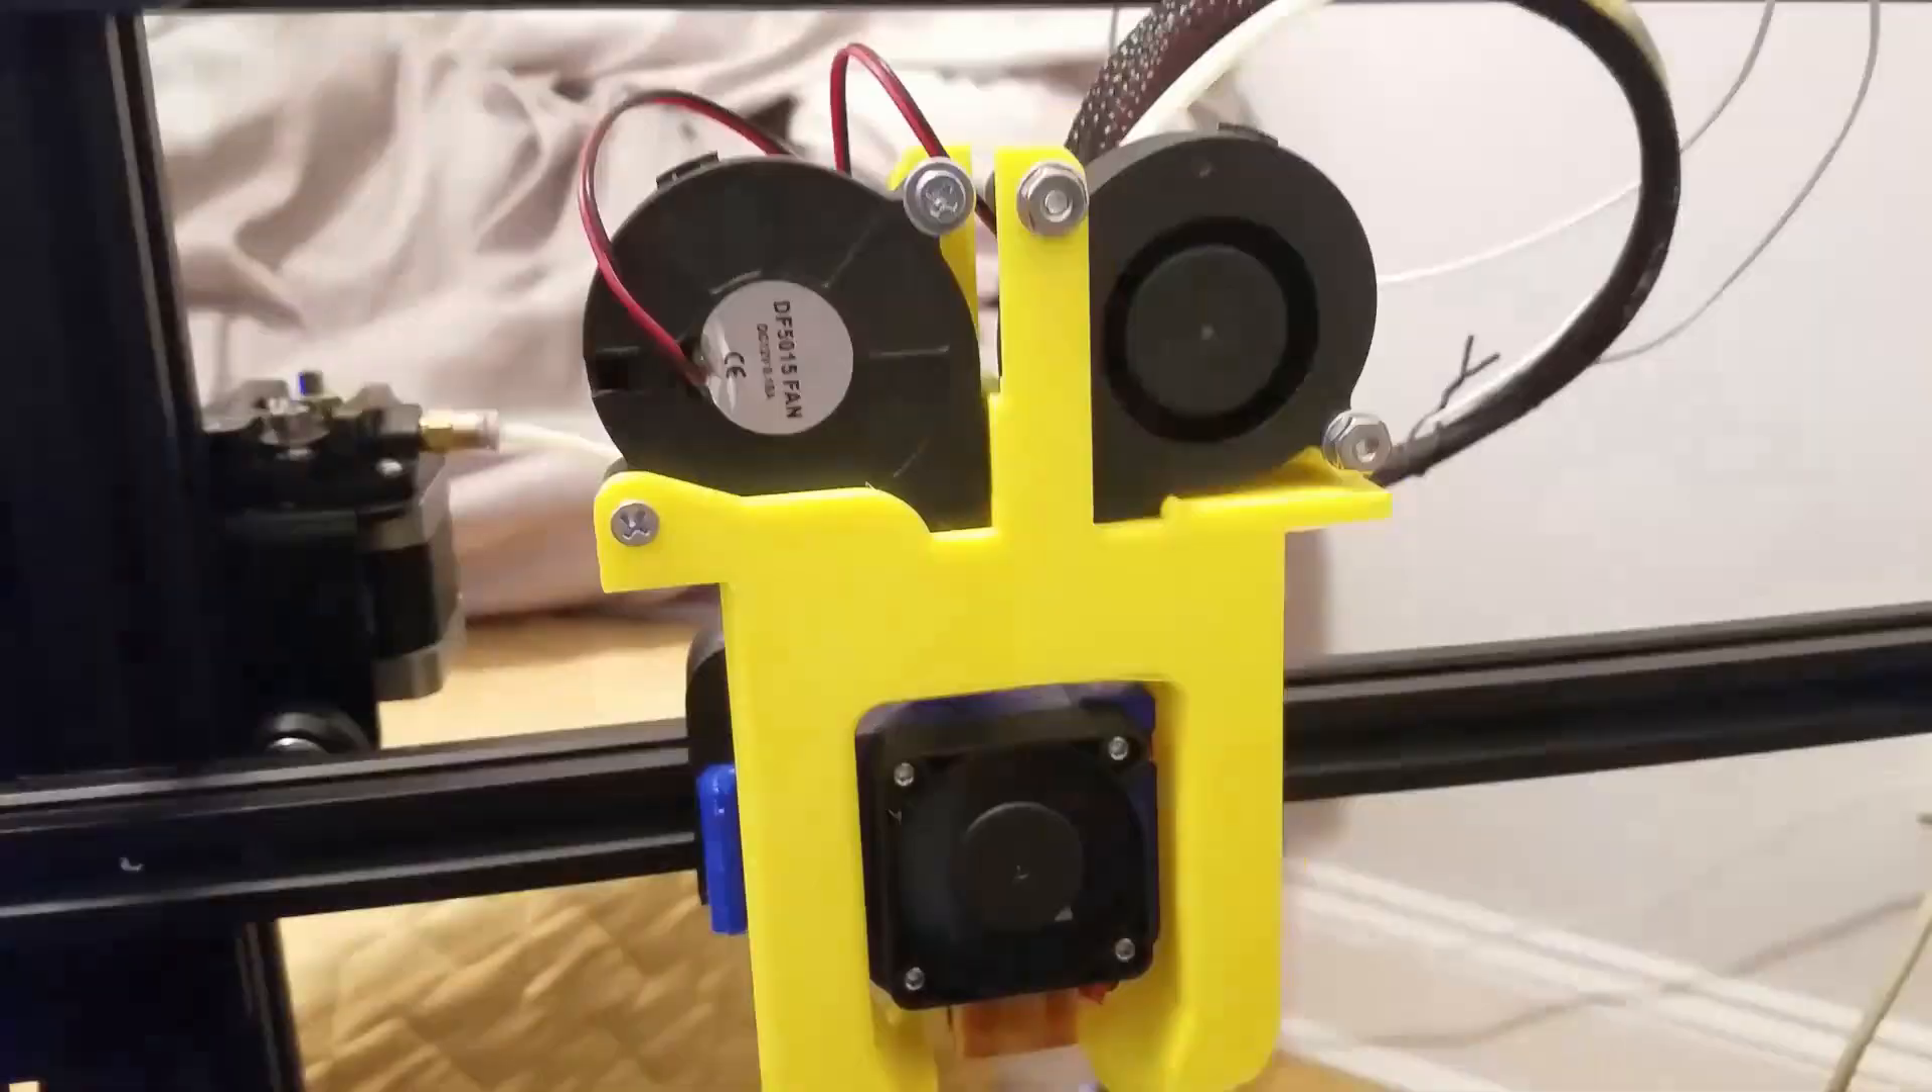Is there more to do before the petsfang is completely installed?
No.